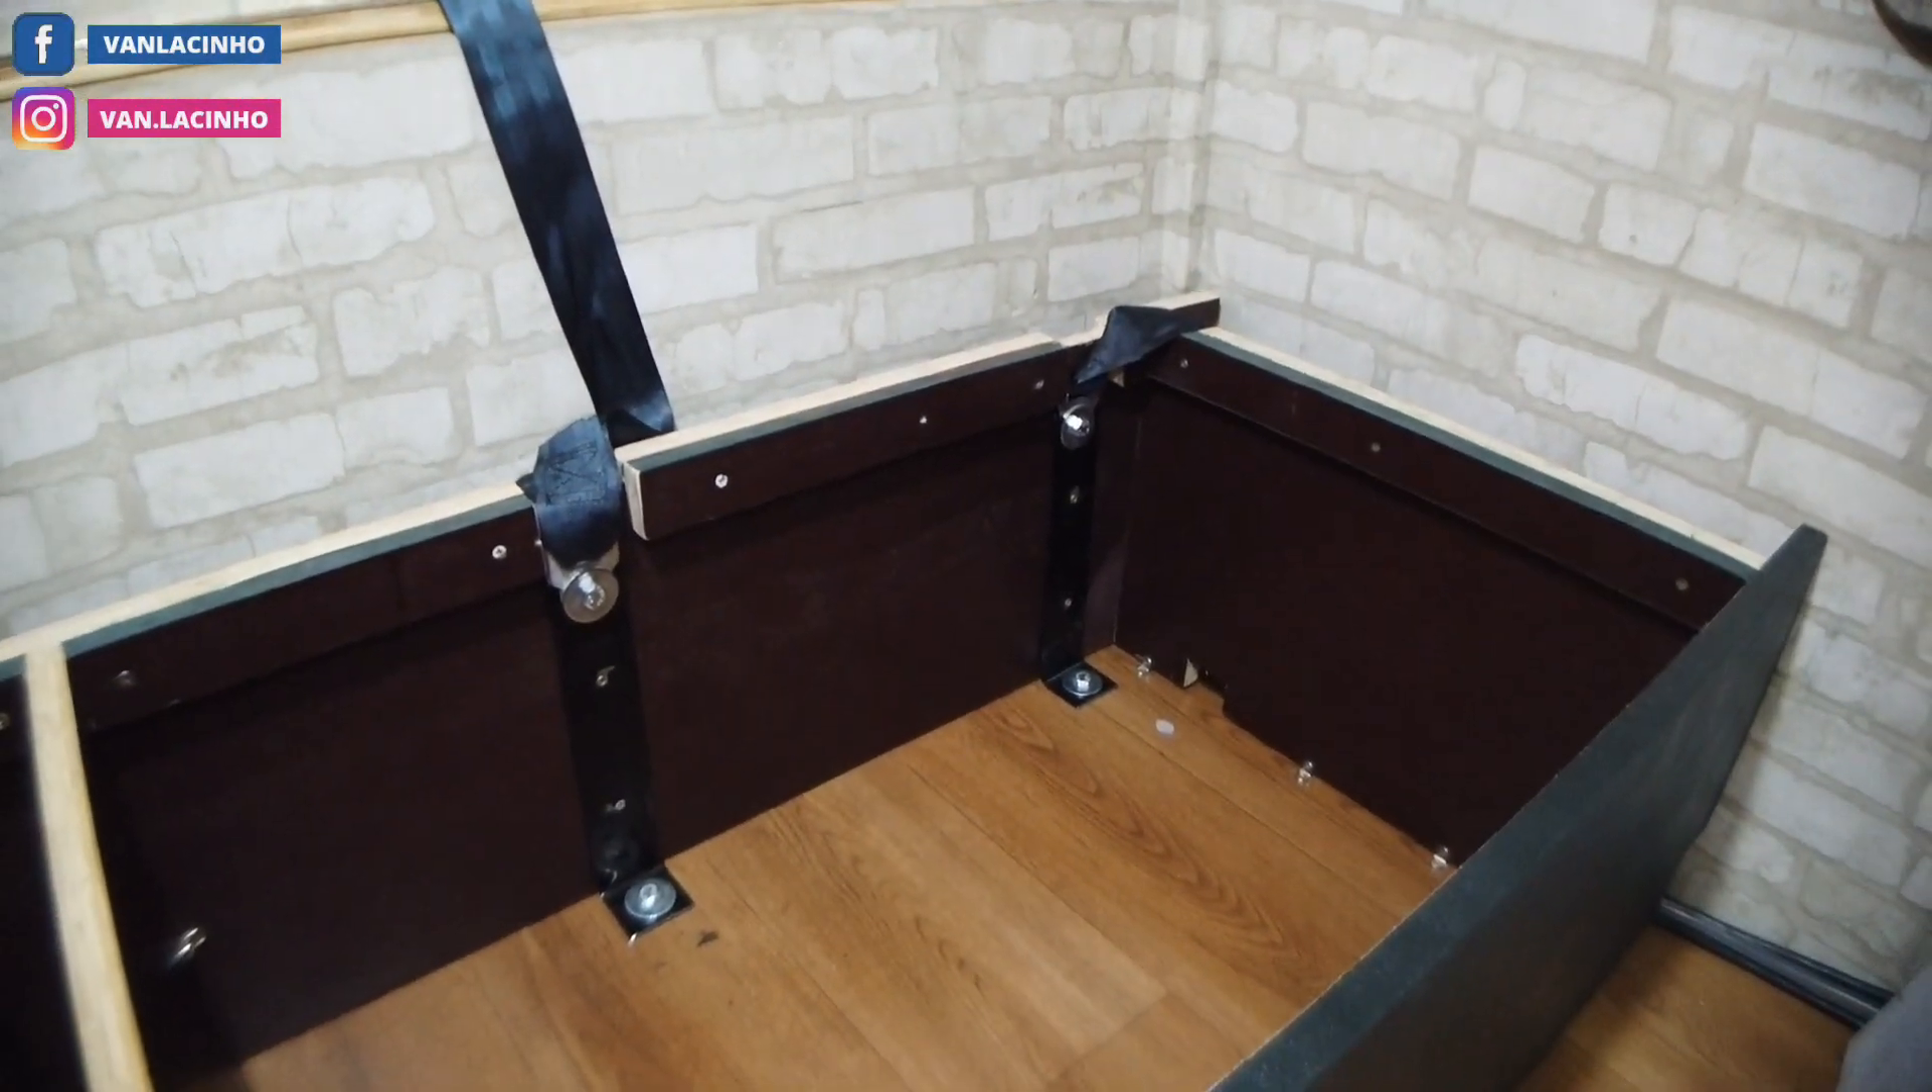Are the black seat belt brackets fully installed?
Yes.